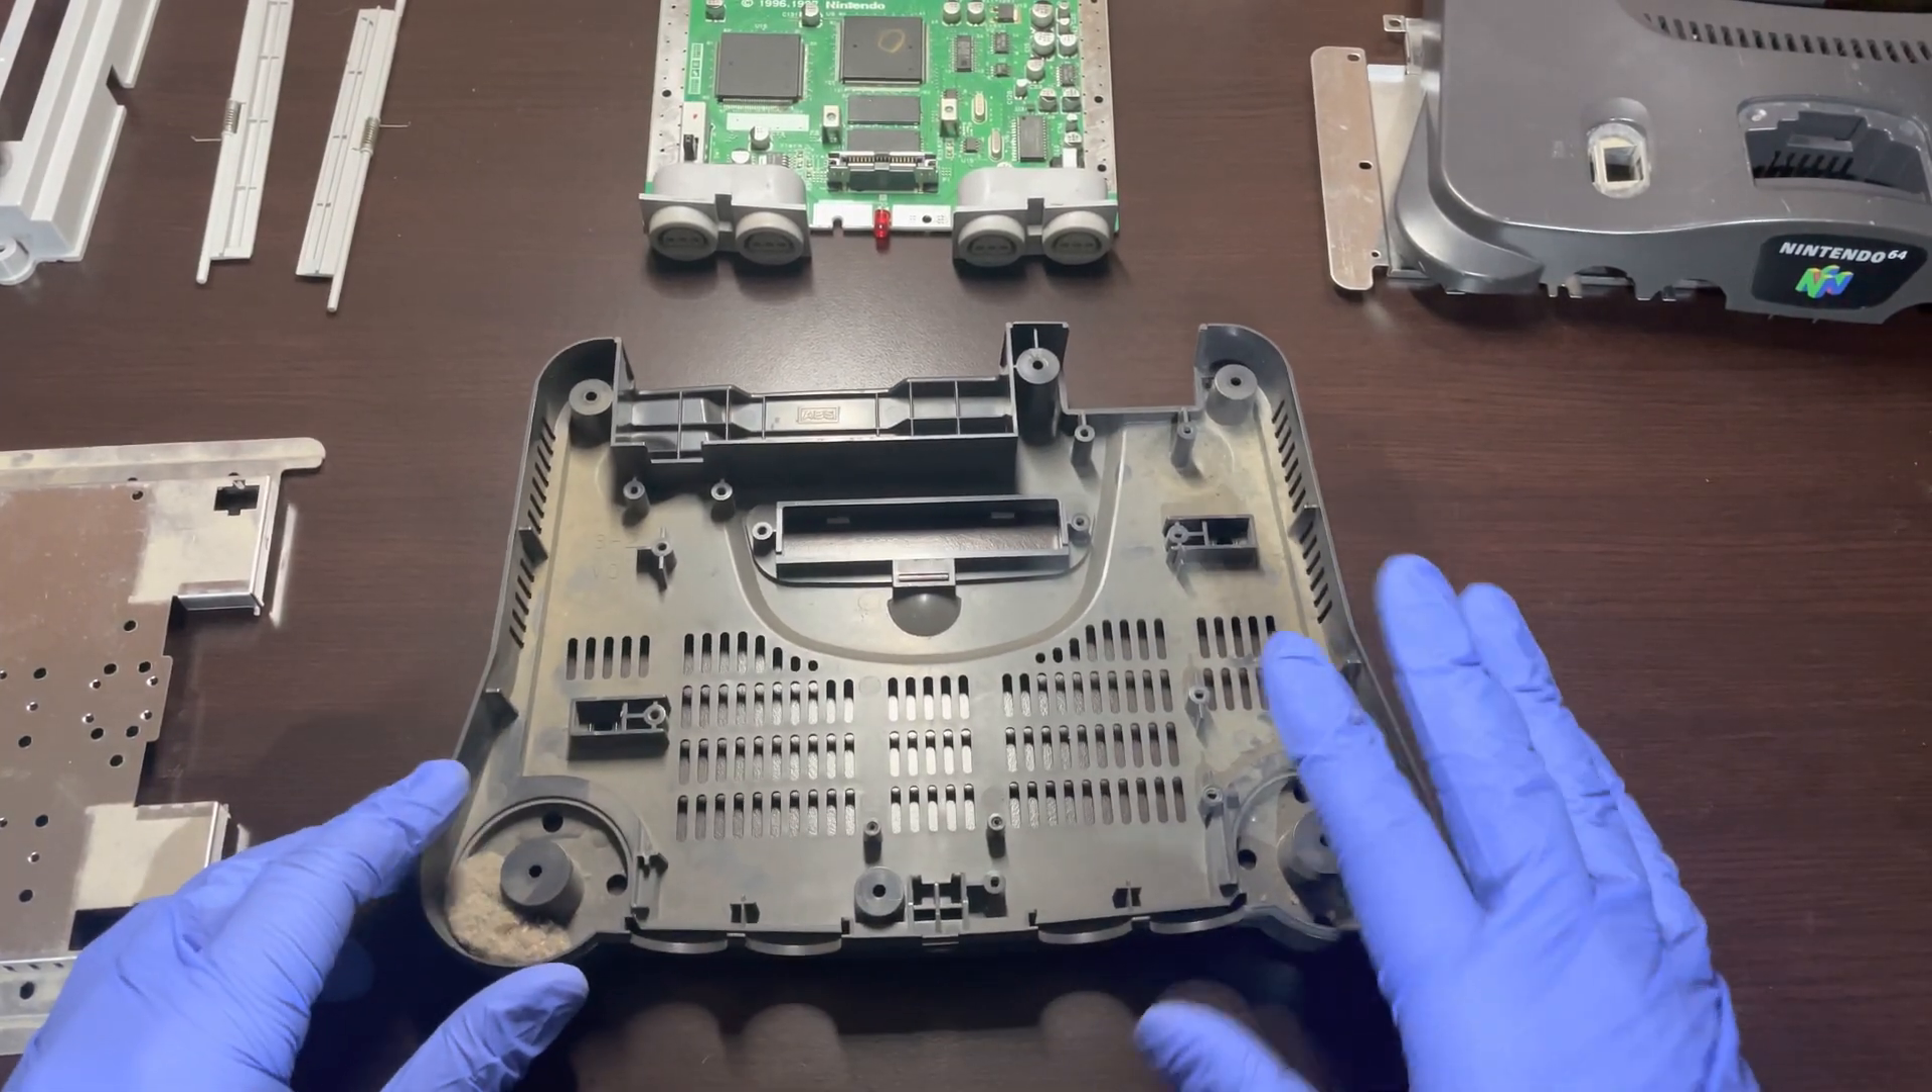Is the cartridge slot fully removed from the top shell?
Yes.